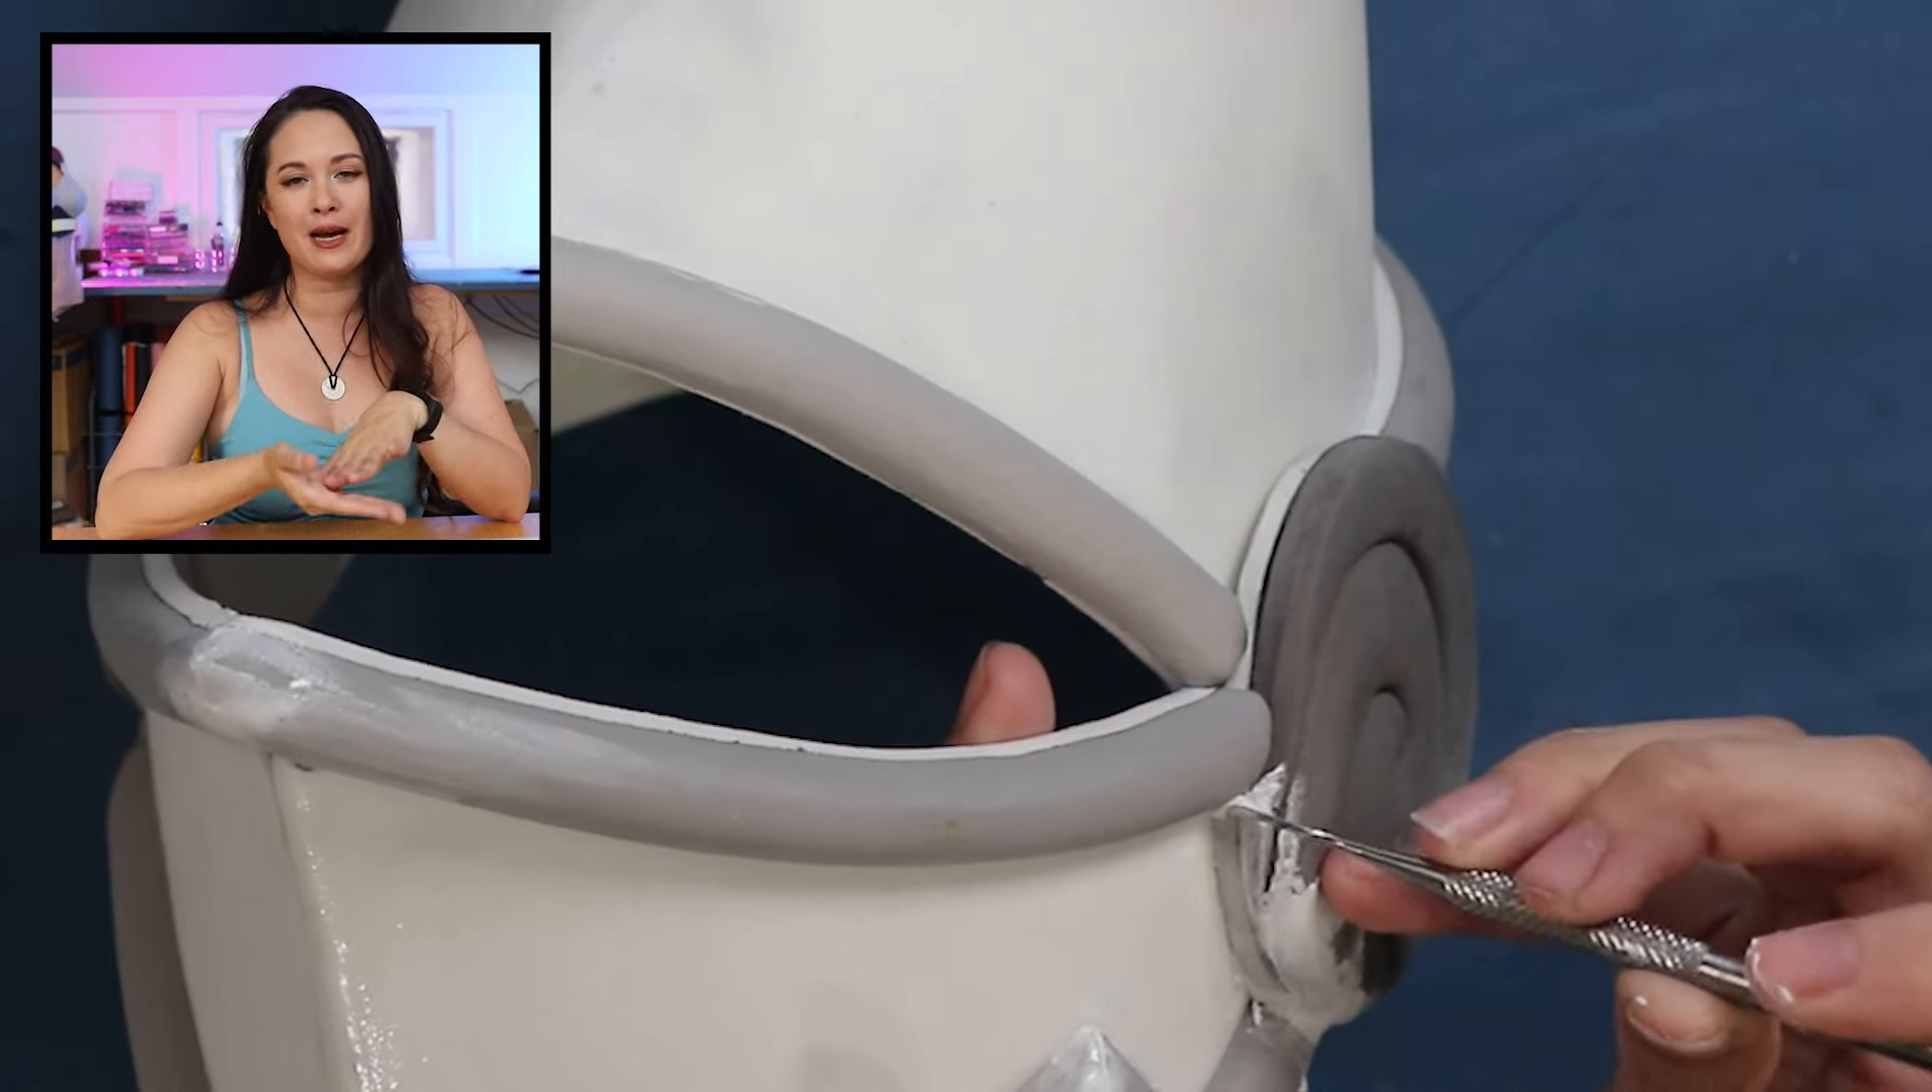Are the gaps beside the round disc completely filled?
No.